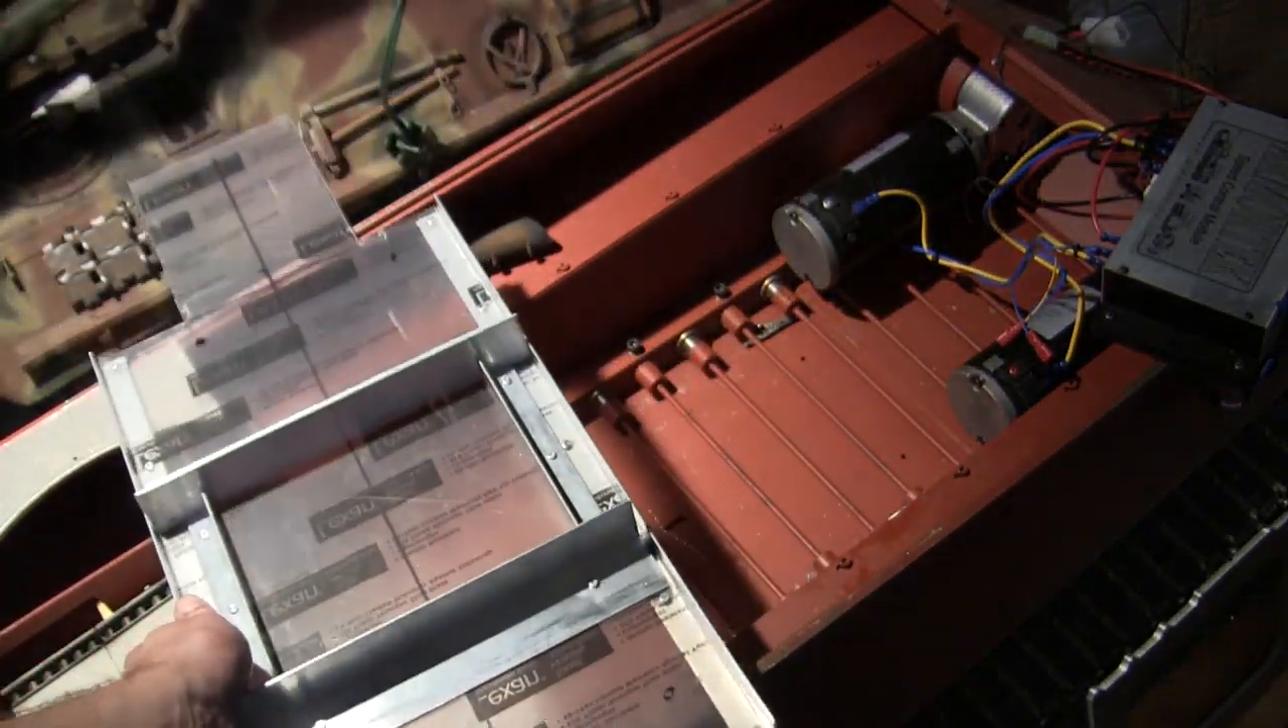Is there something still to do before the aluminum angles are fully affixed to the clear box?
No.